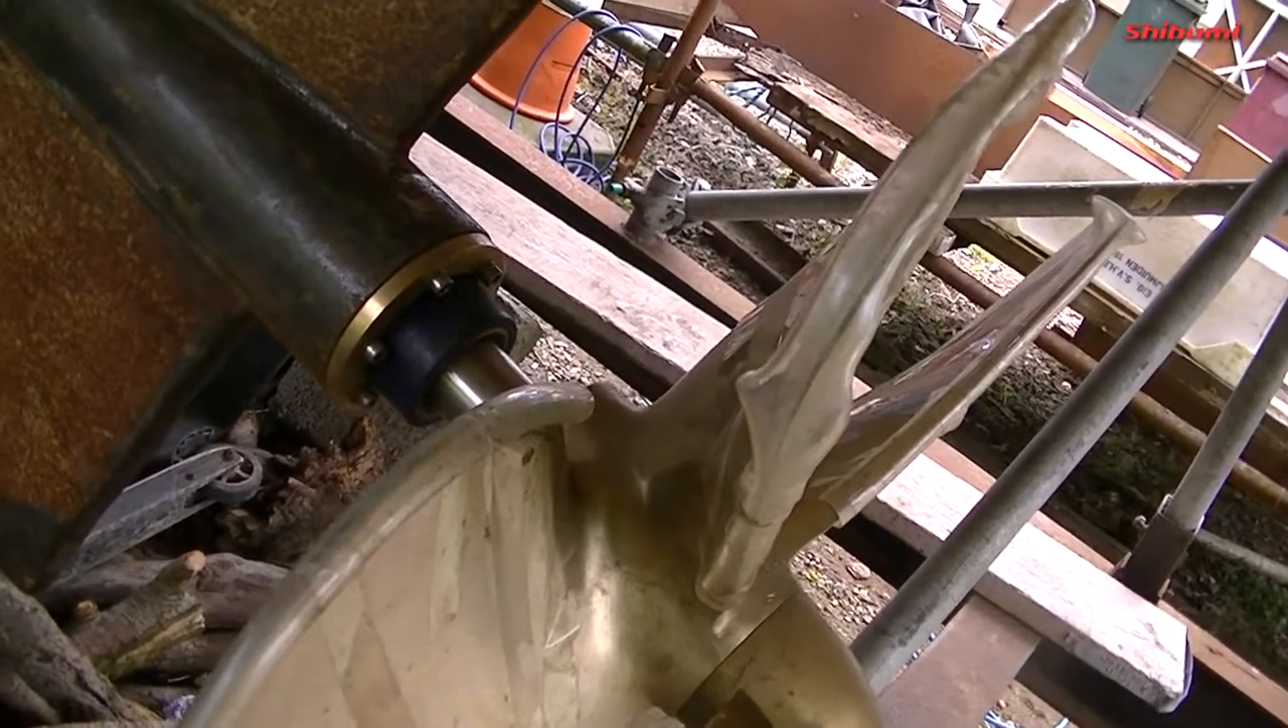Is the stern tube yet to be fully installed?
No.